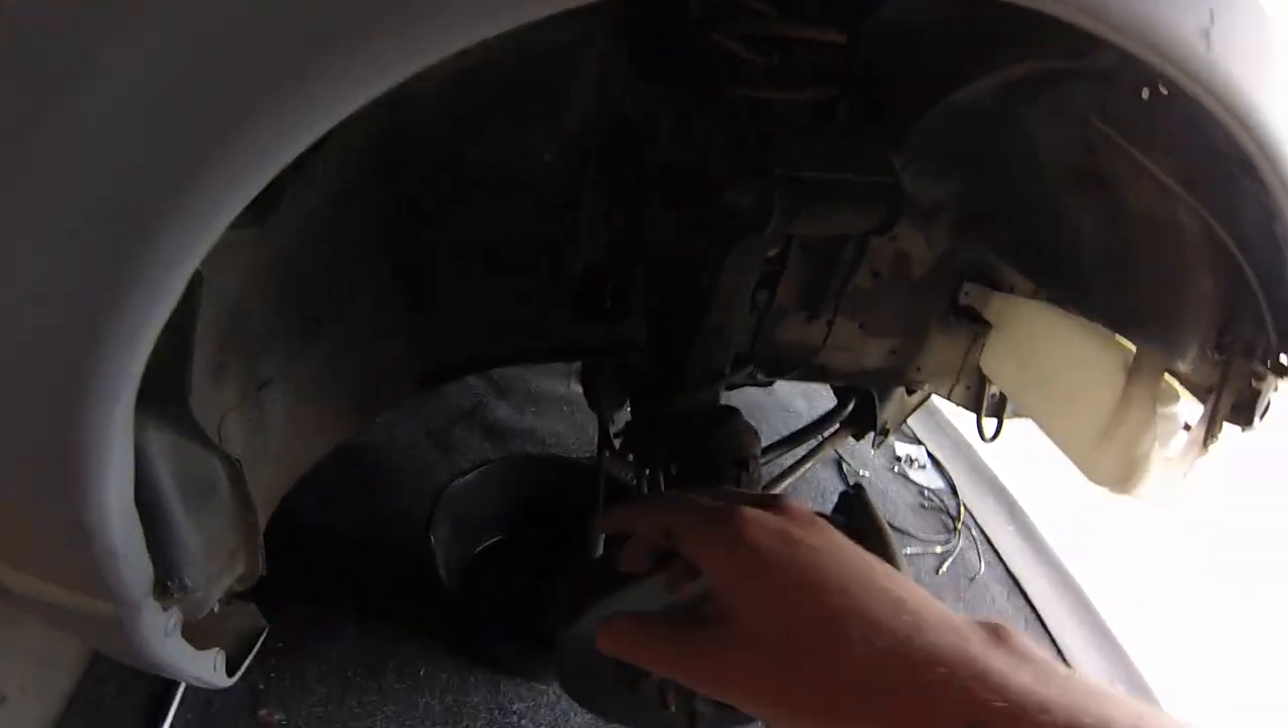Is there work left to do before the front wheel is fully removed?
No.